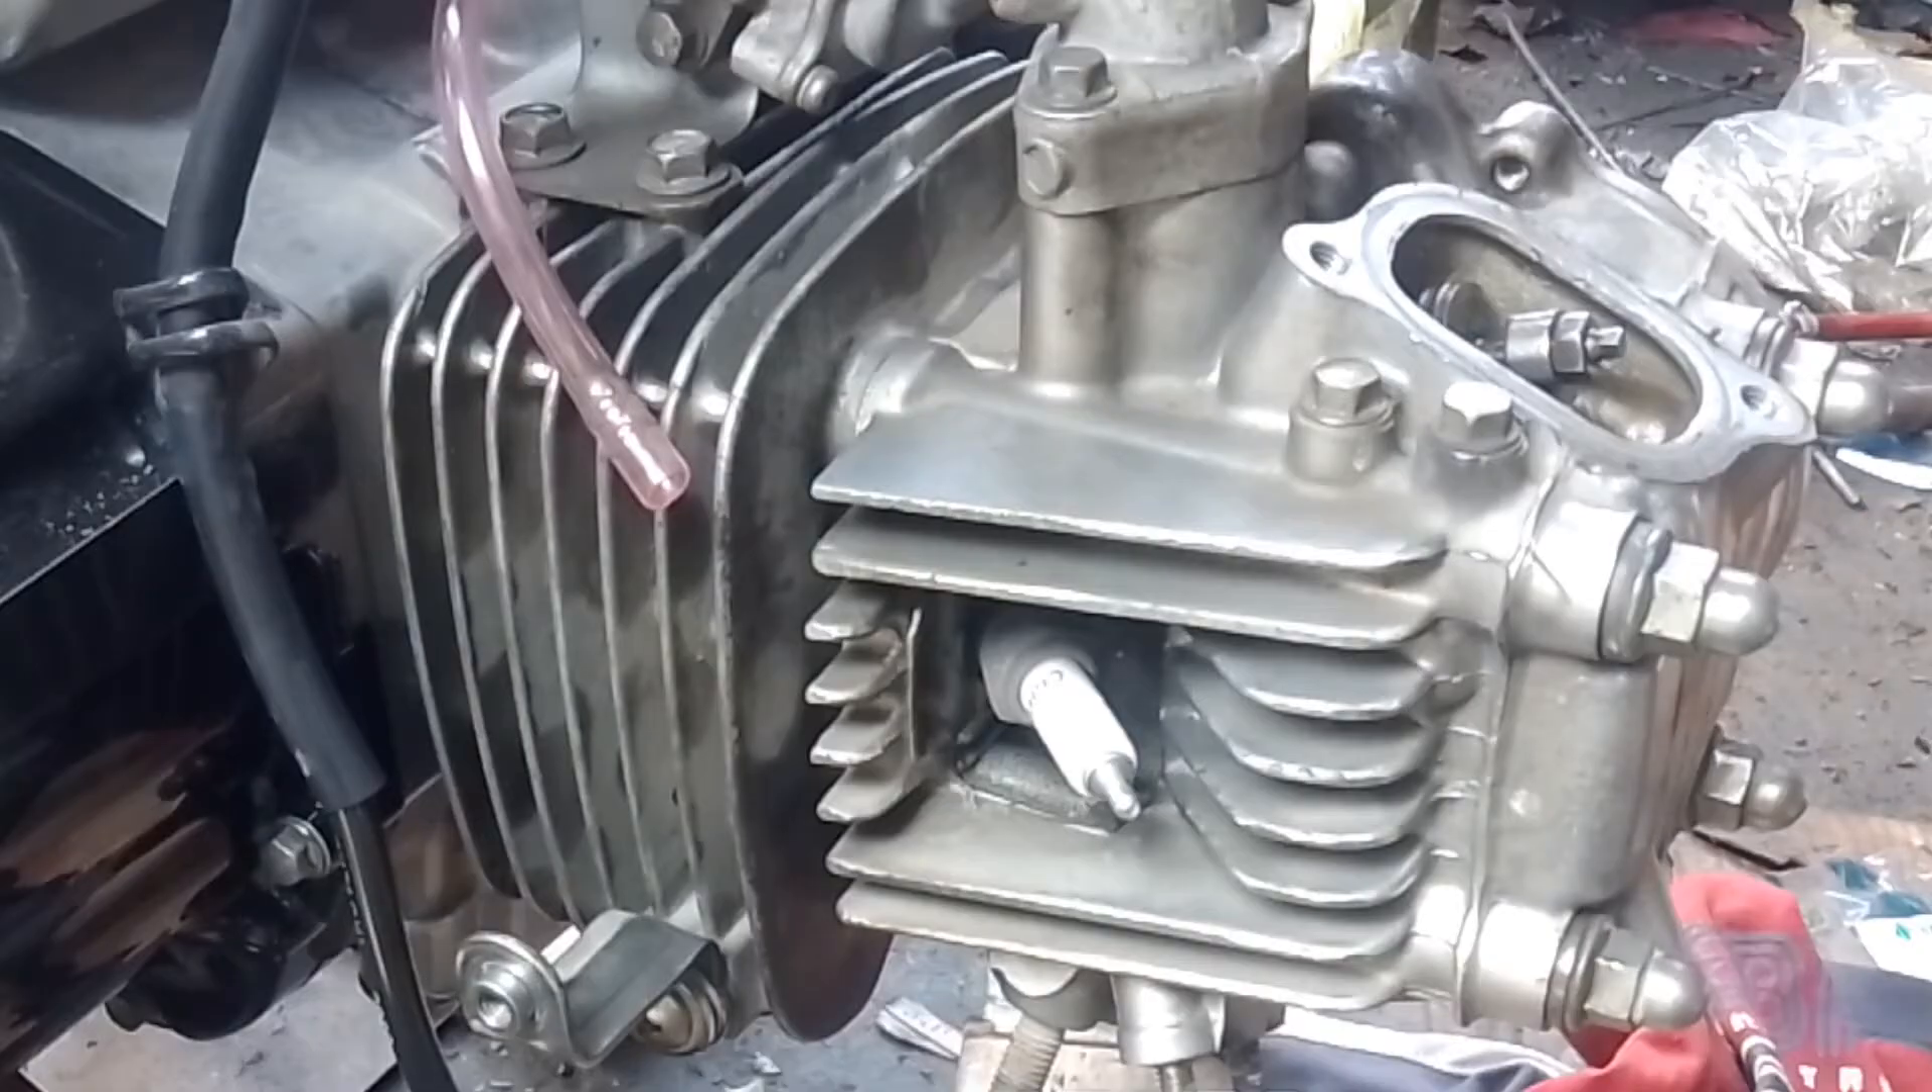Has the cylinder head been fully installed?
Yes.